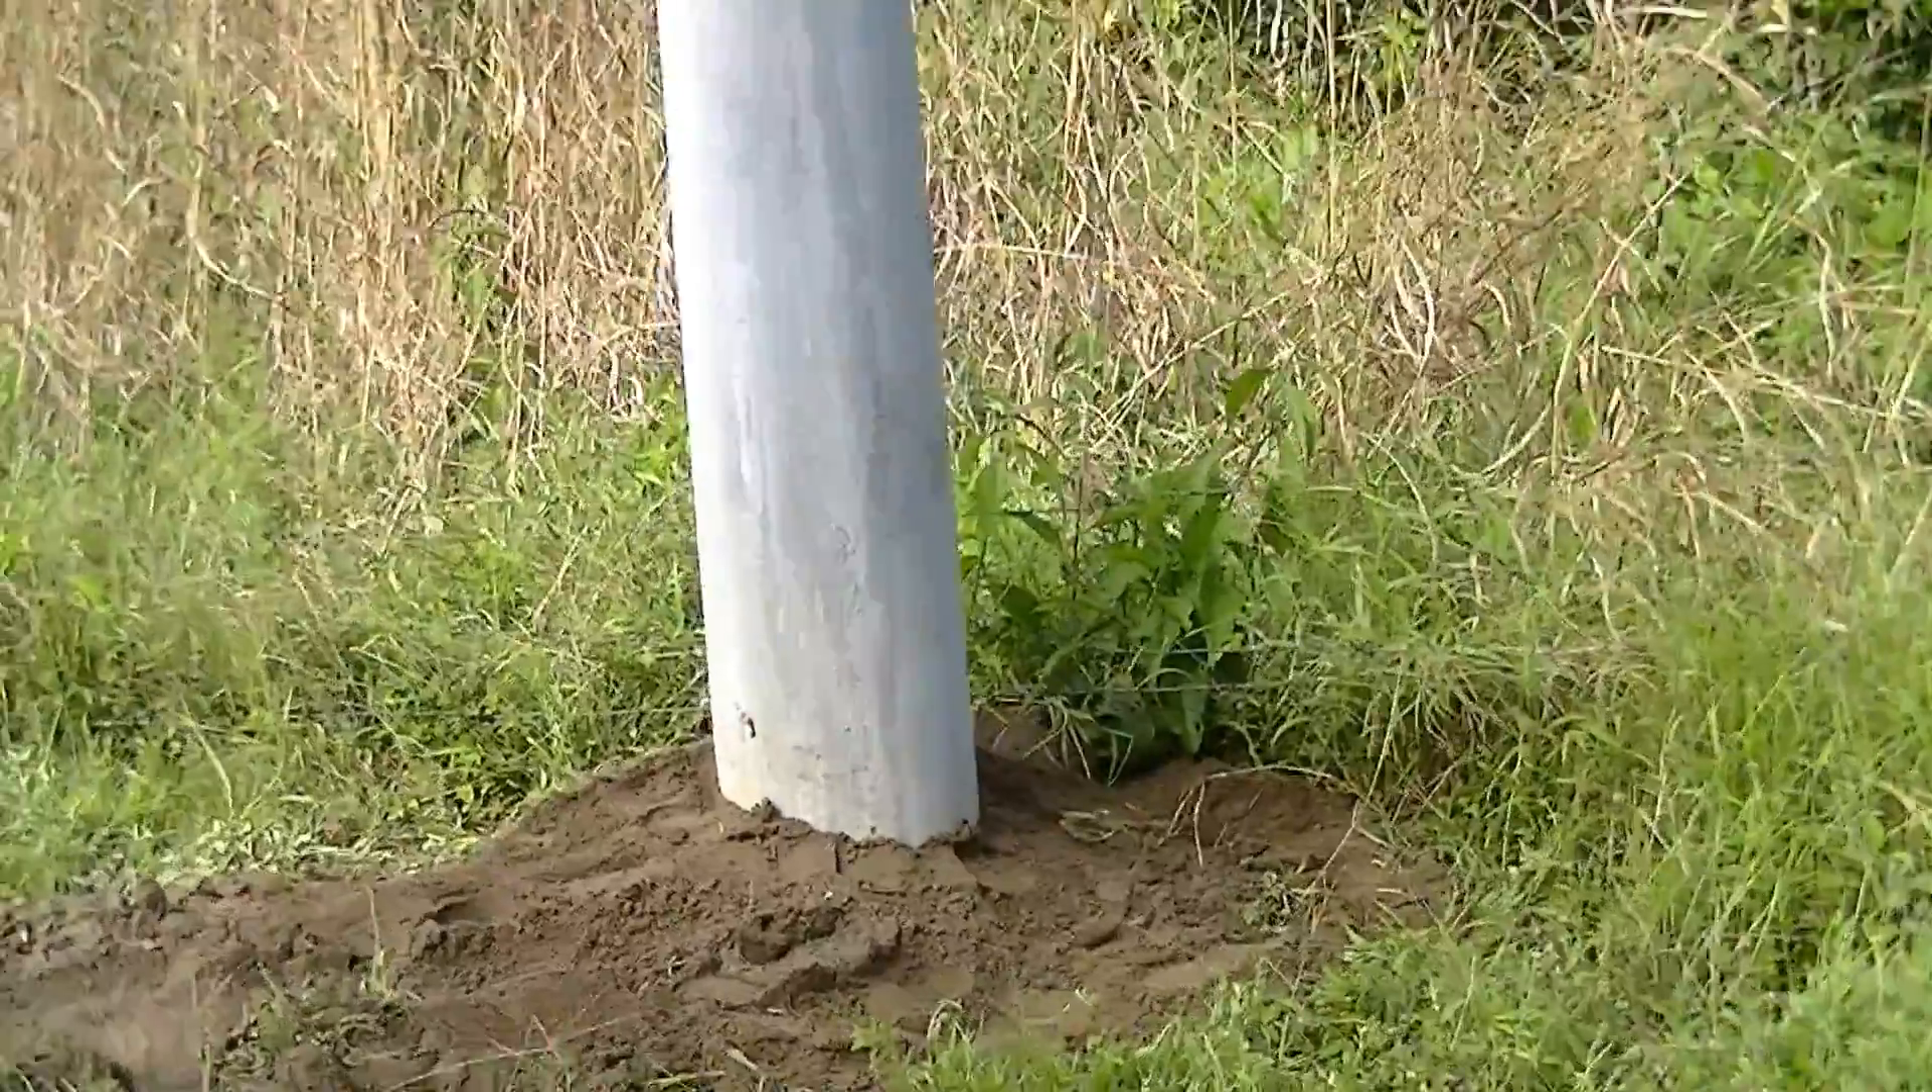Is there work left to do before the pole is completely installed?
No.